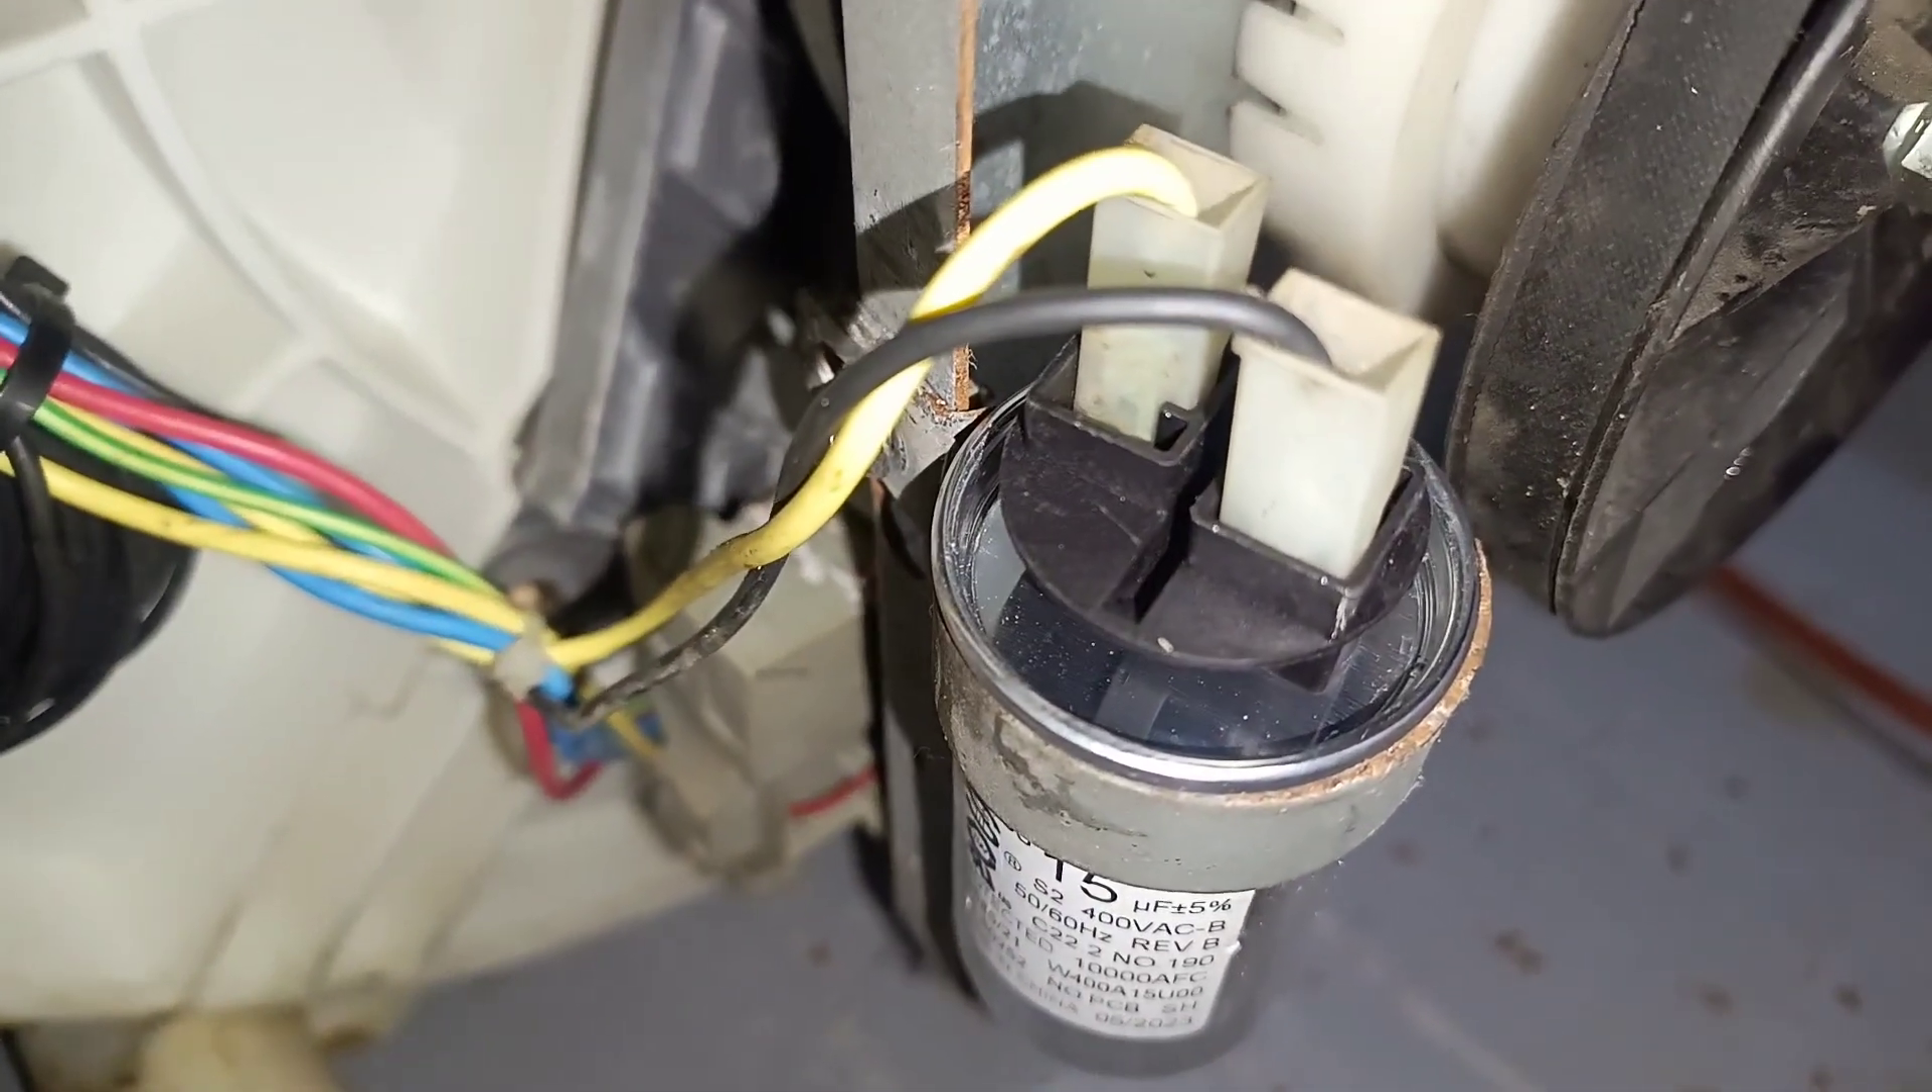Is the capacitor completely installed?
Yes.